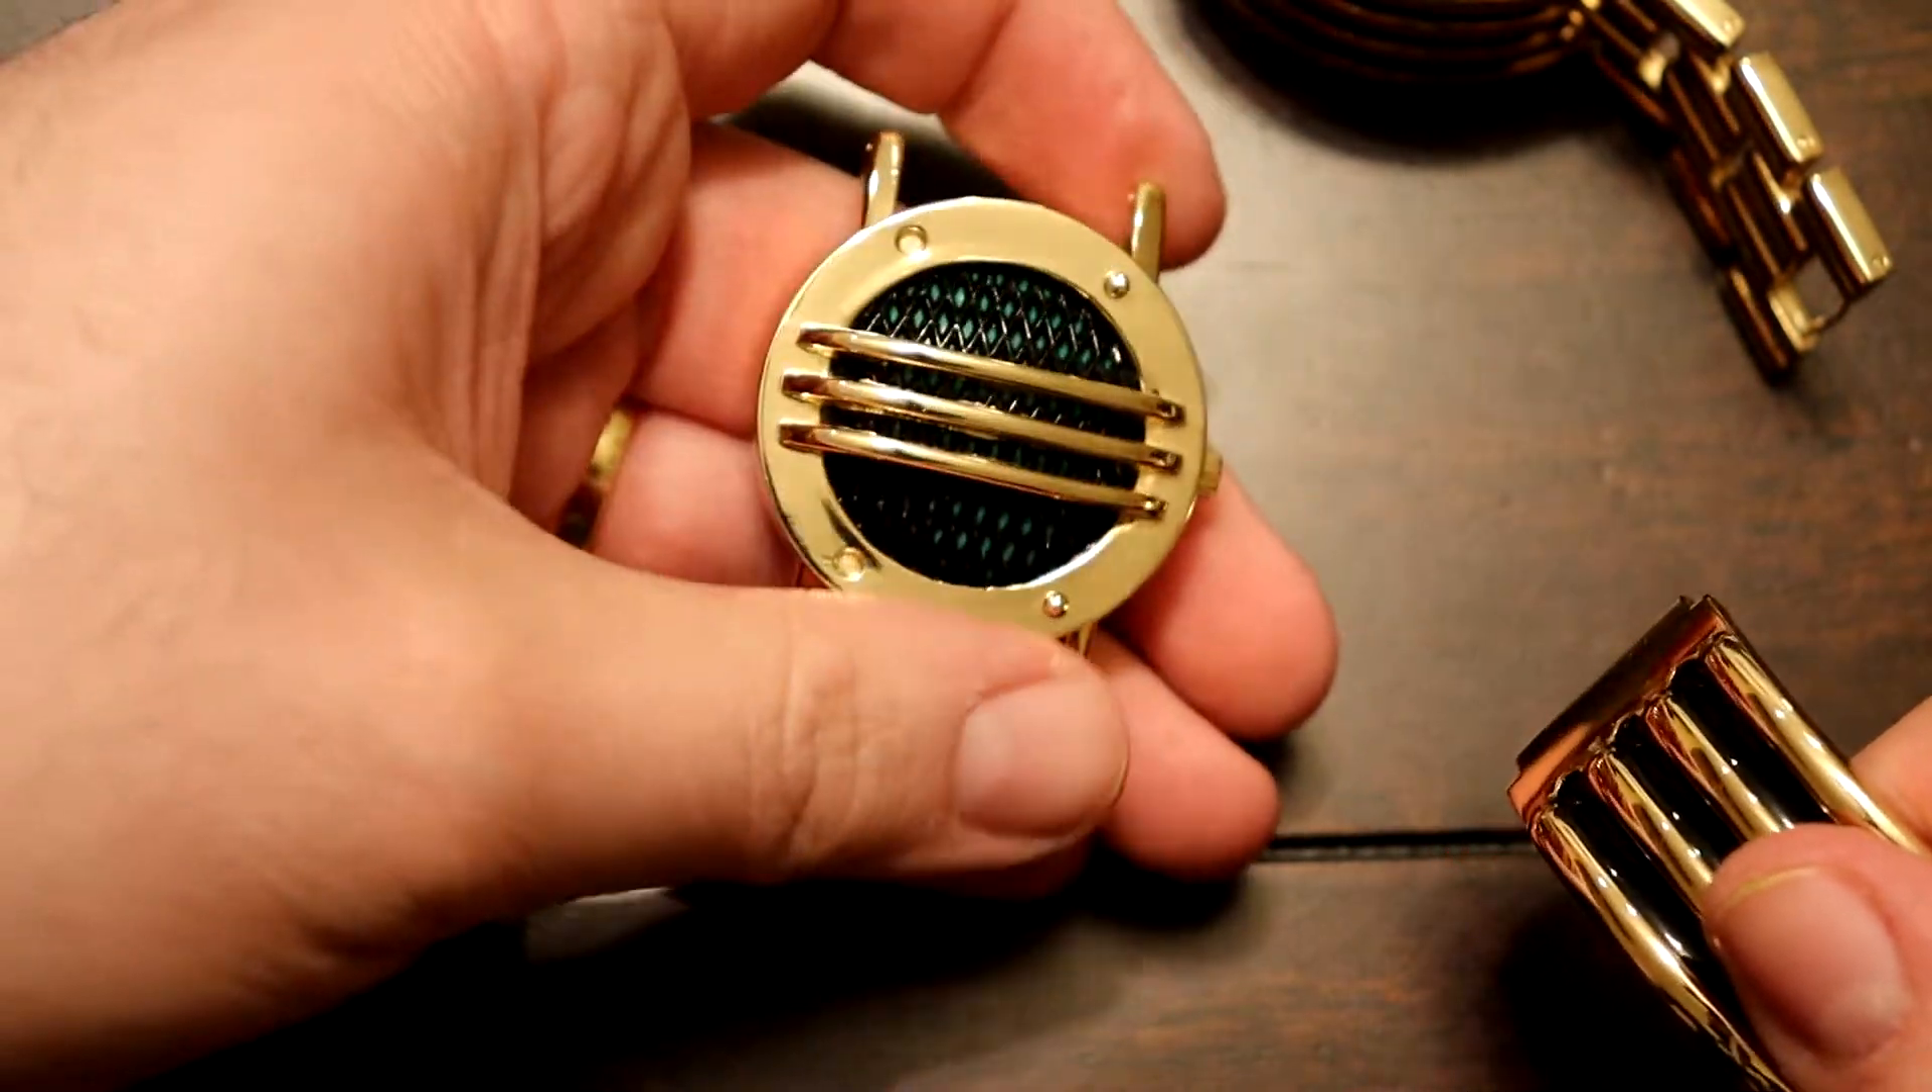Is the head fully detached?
Yes.